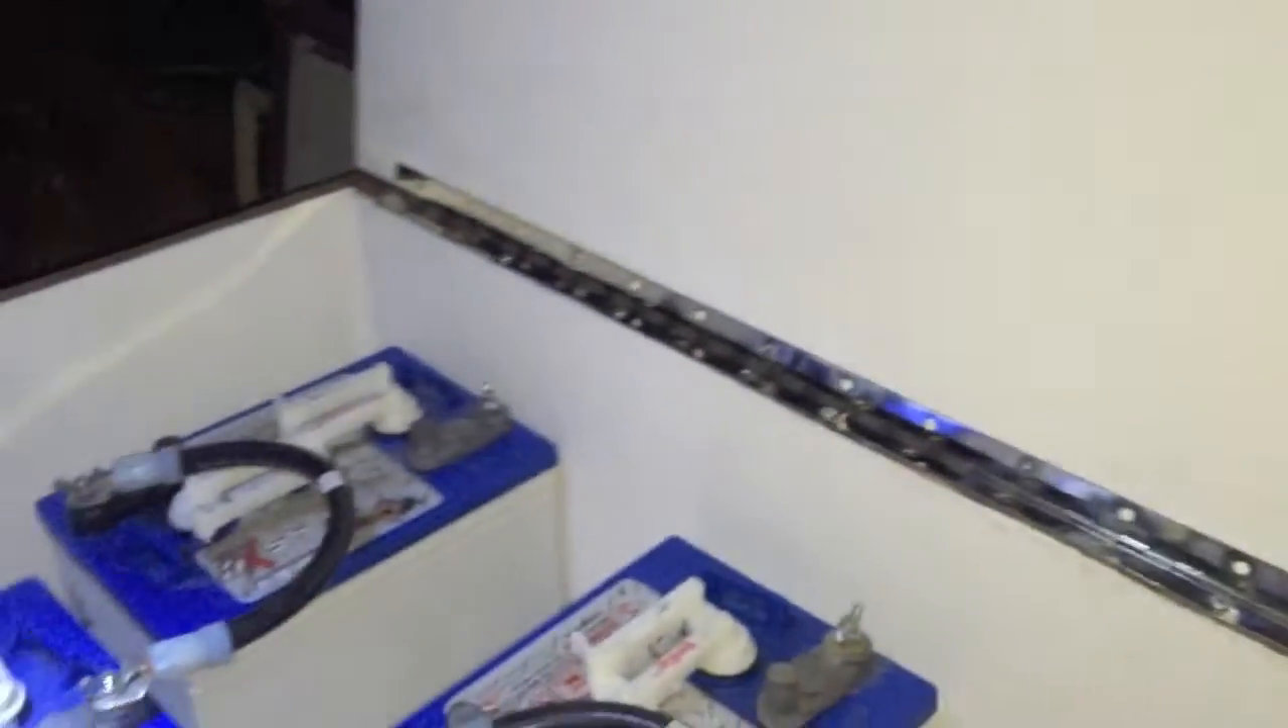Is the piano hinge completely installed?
Yes.